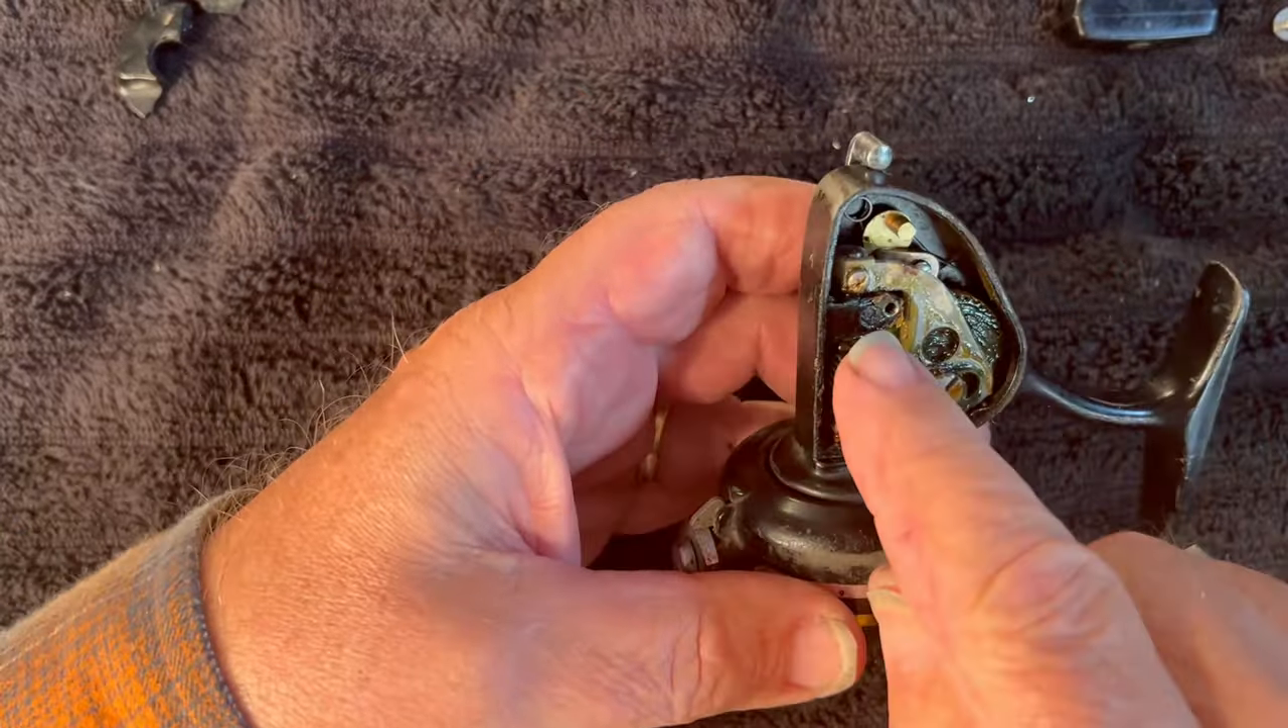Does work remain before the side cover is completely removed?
No.